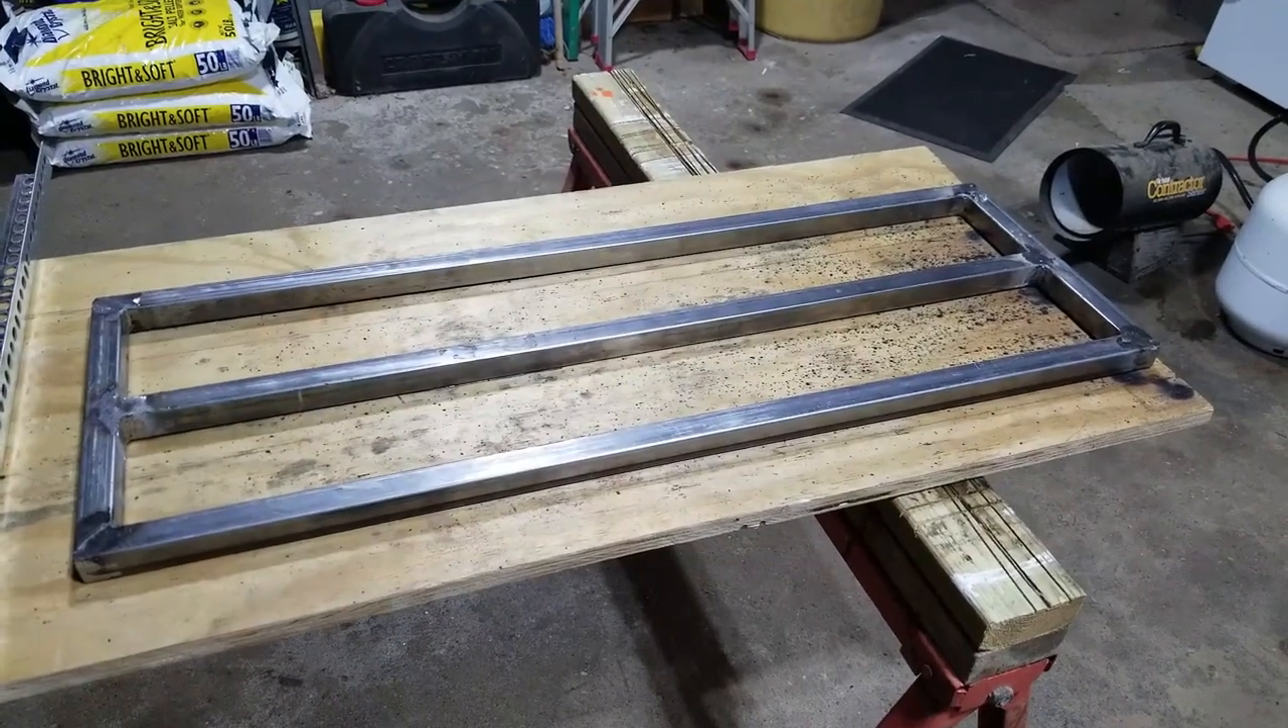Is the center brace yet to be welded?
No.